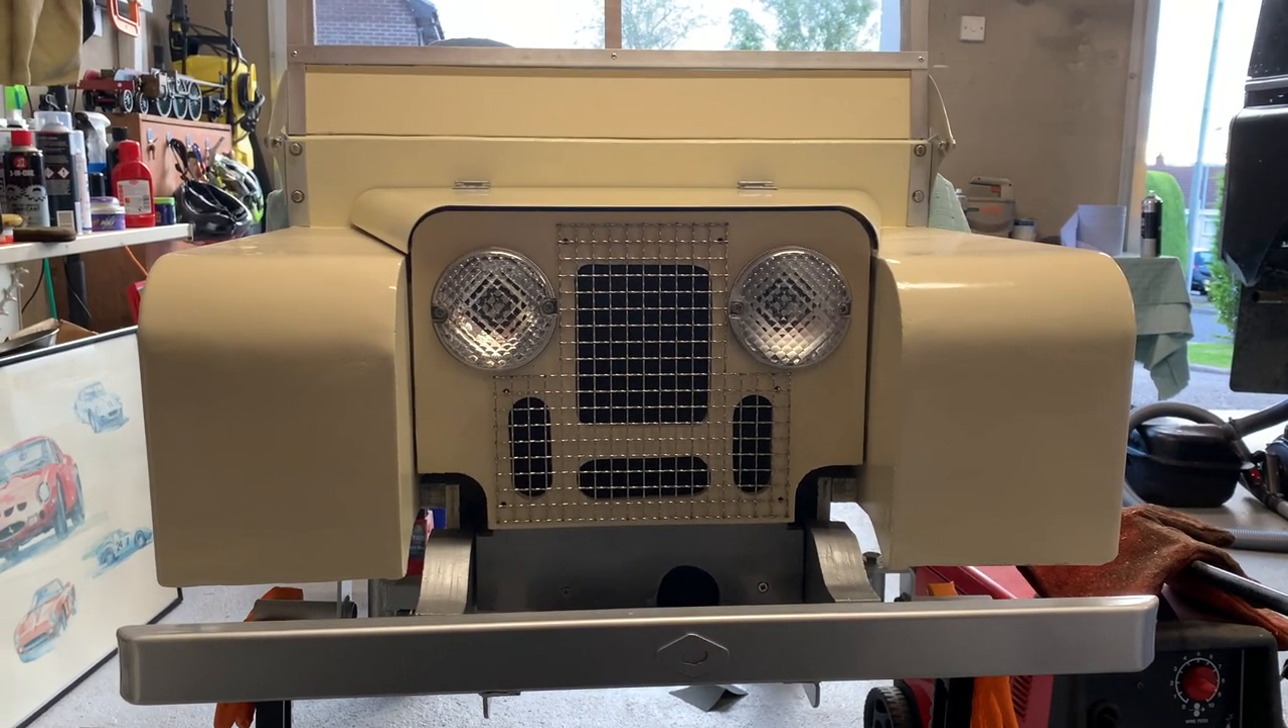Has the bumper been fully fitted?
Yes.